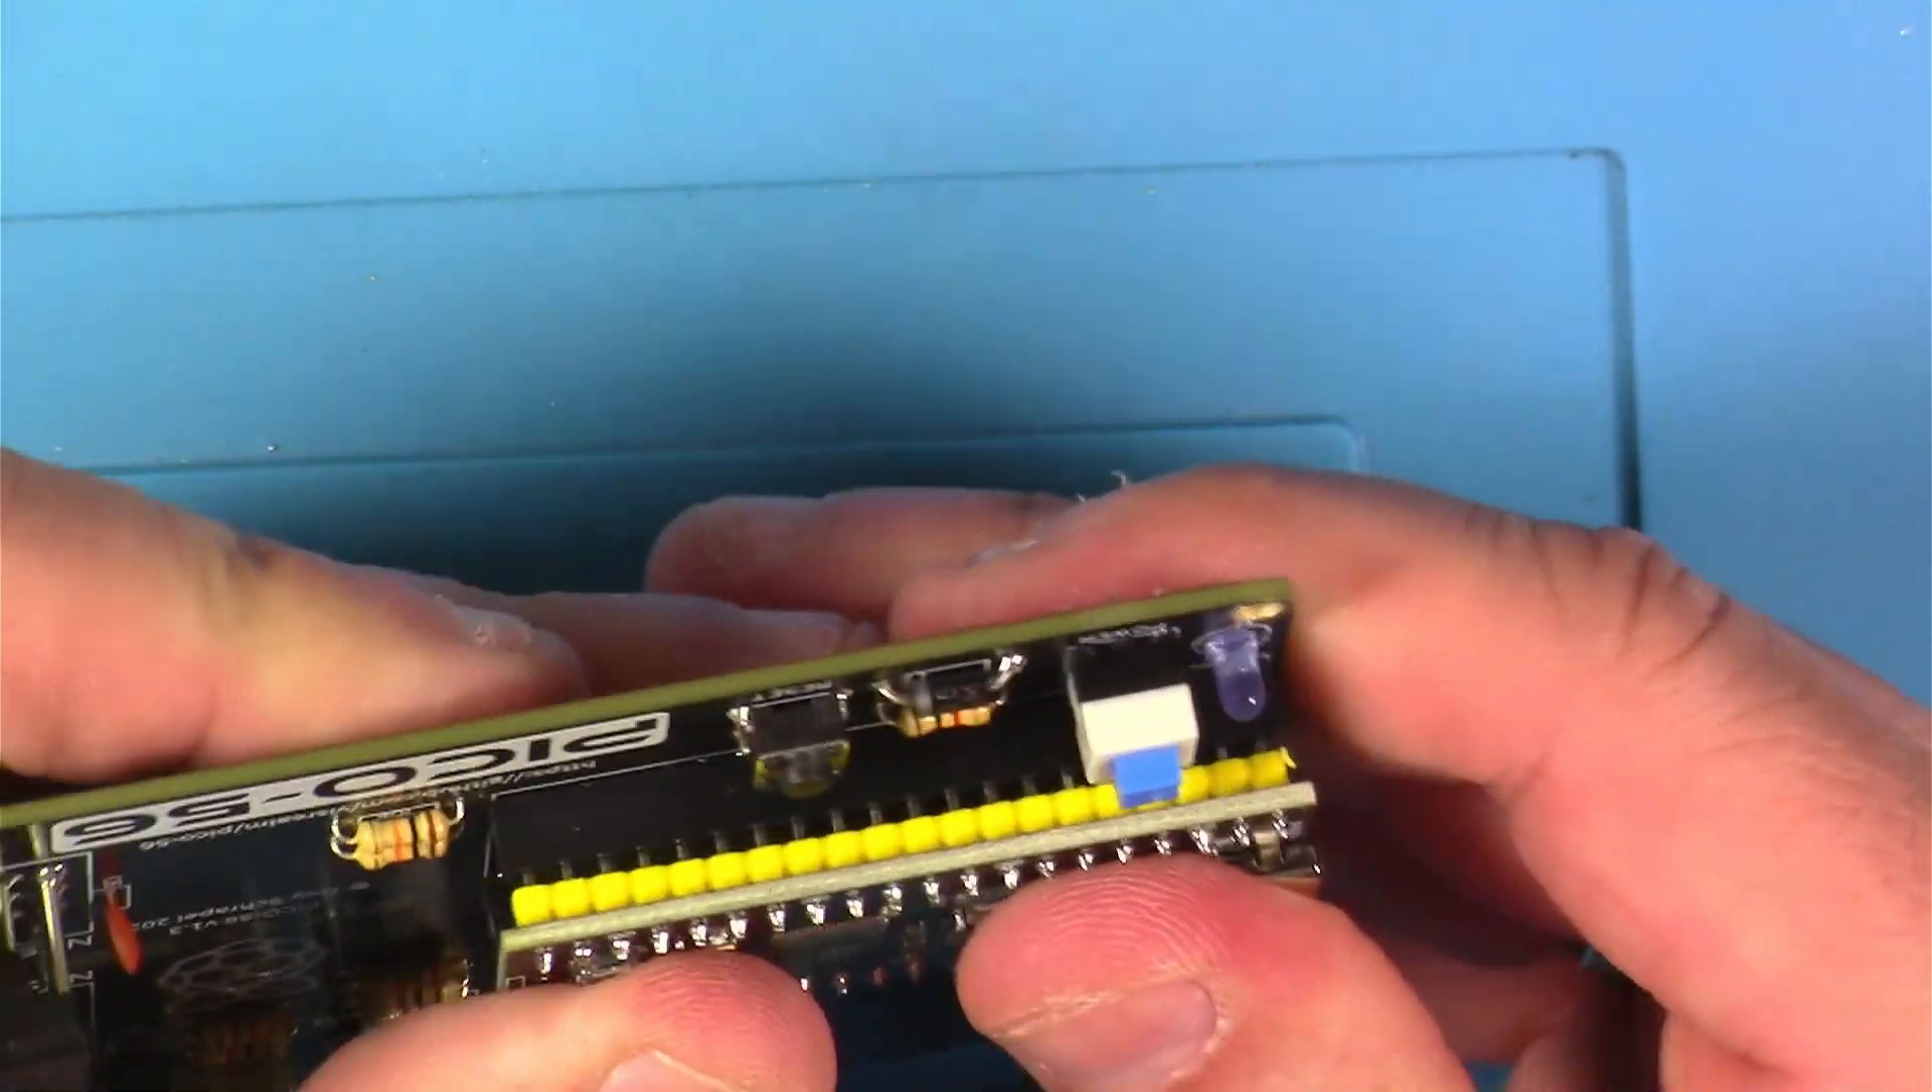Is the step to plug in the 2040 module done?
No.